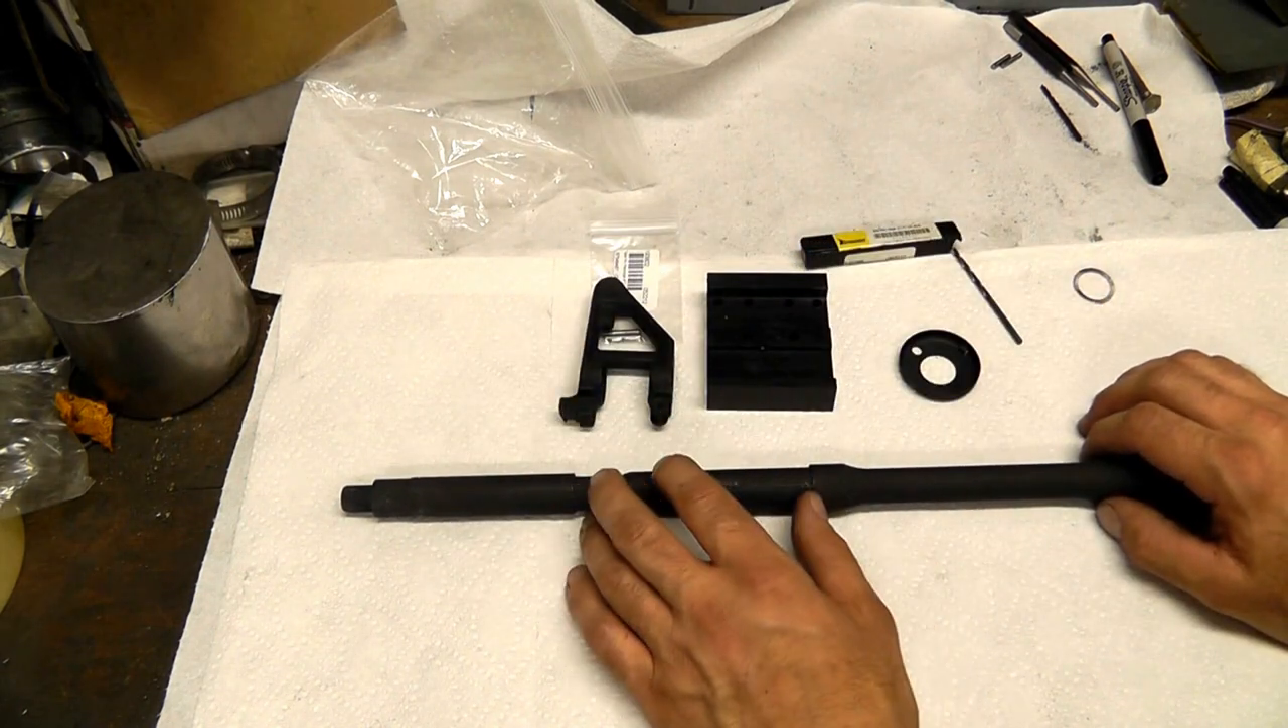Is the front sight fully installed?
No.